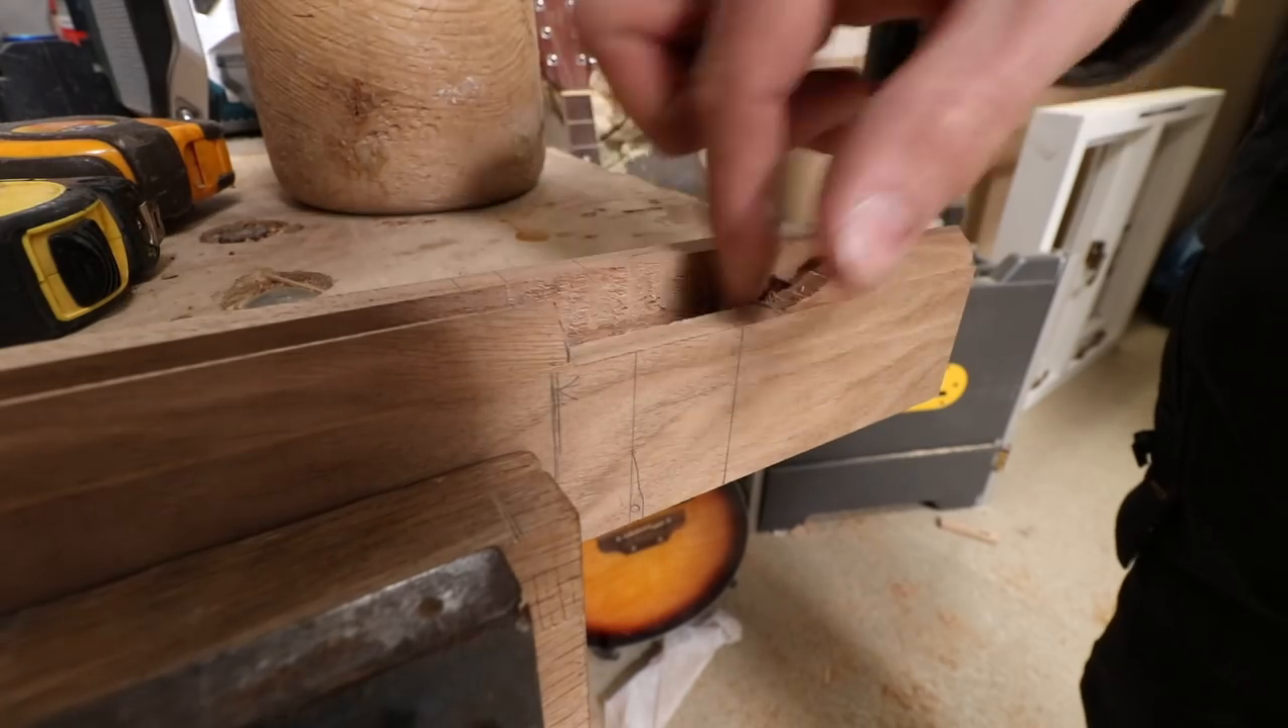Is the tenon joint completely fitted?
No.